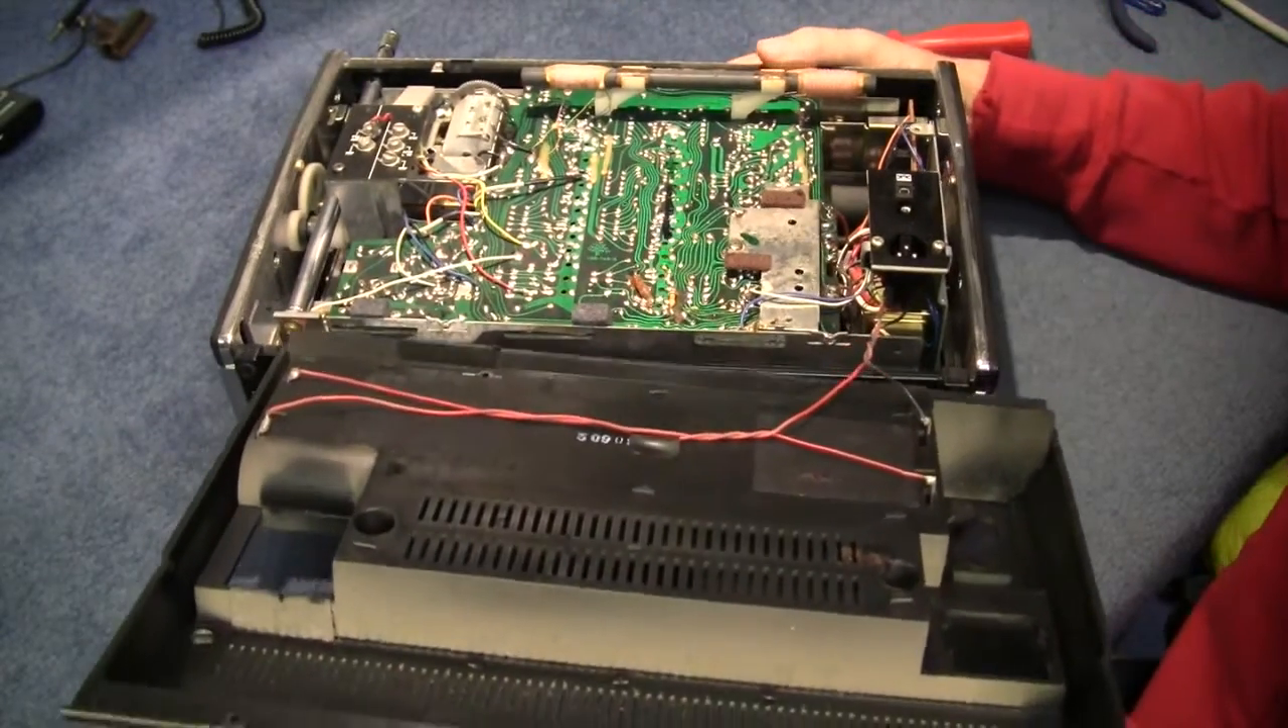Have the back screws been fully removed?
Yes.